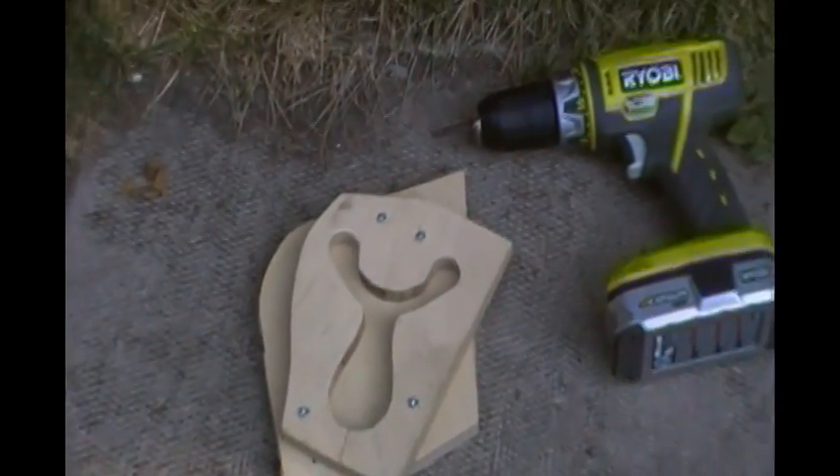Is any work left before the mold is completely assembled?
No.